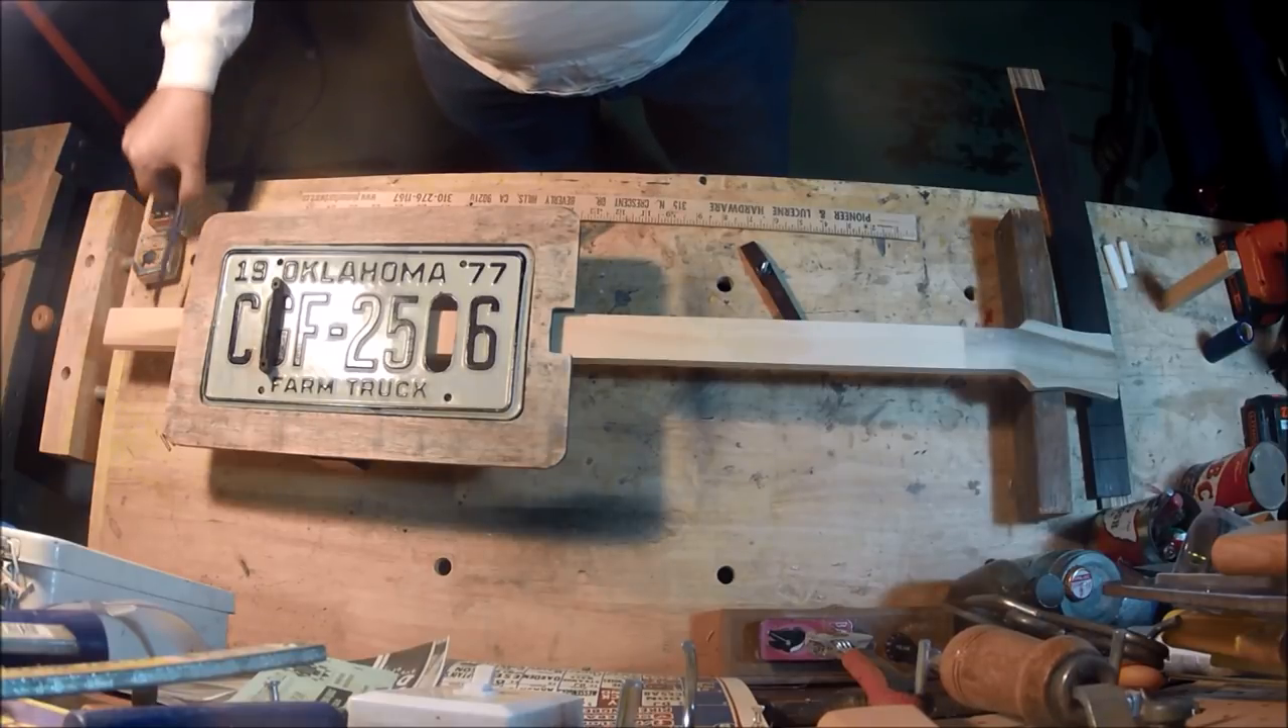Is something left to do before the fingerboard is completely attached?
Yes.